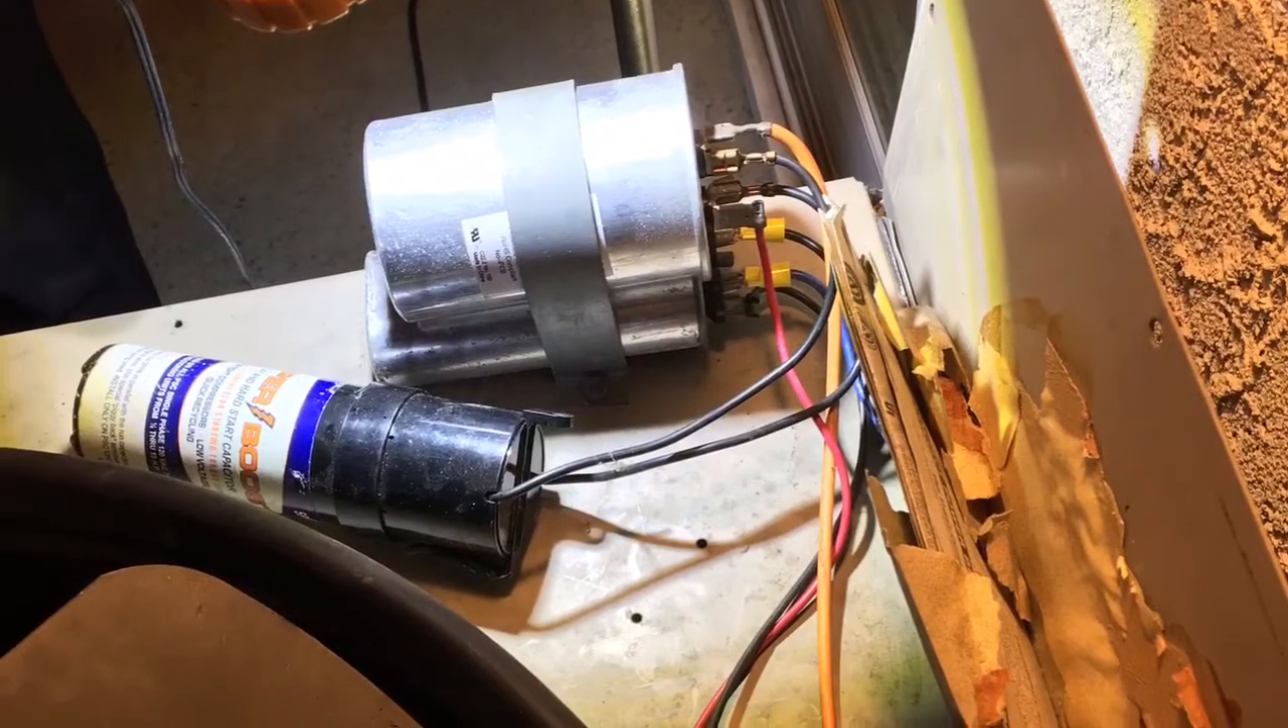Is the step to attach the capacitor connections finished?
Yes.